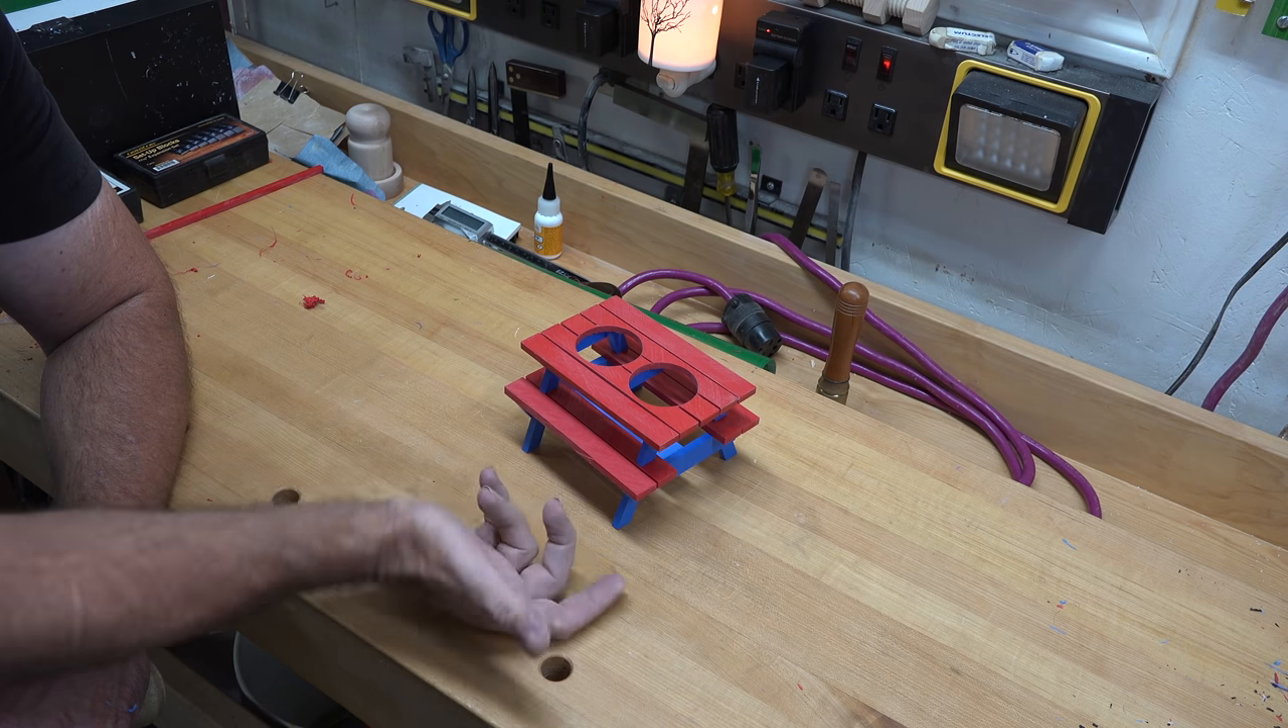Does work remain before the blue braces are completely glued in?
No.